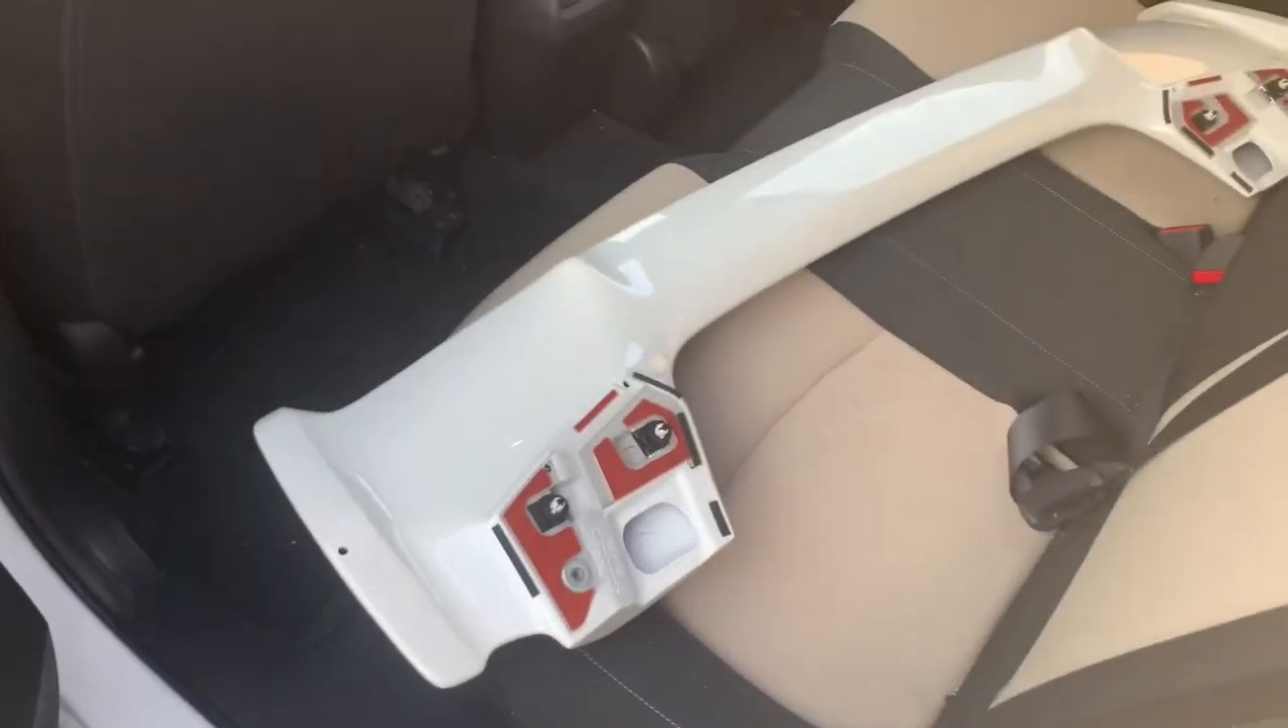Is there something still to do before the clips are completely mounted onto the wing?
No.